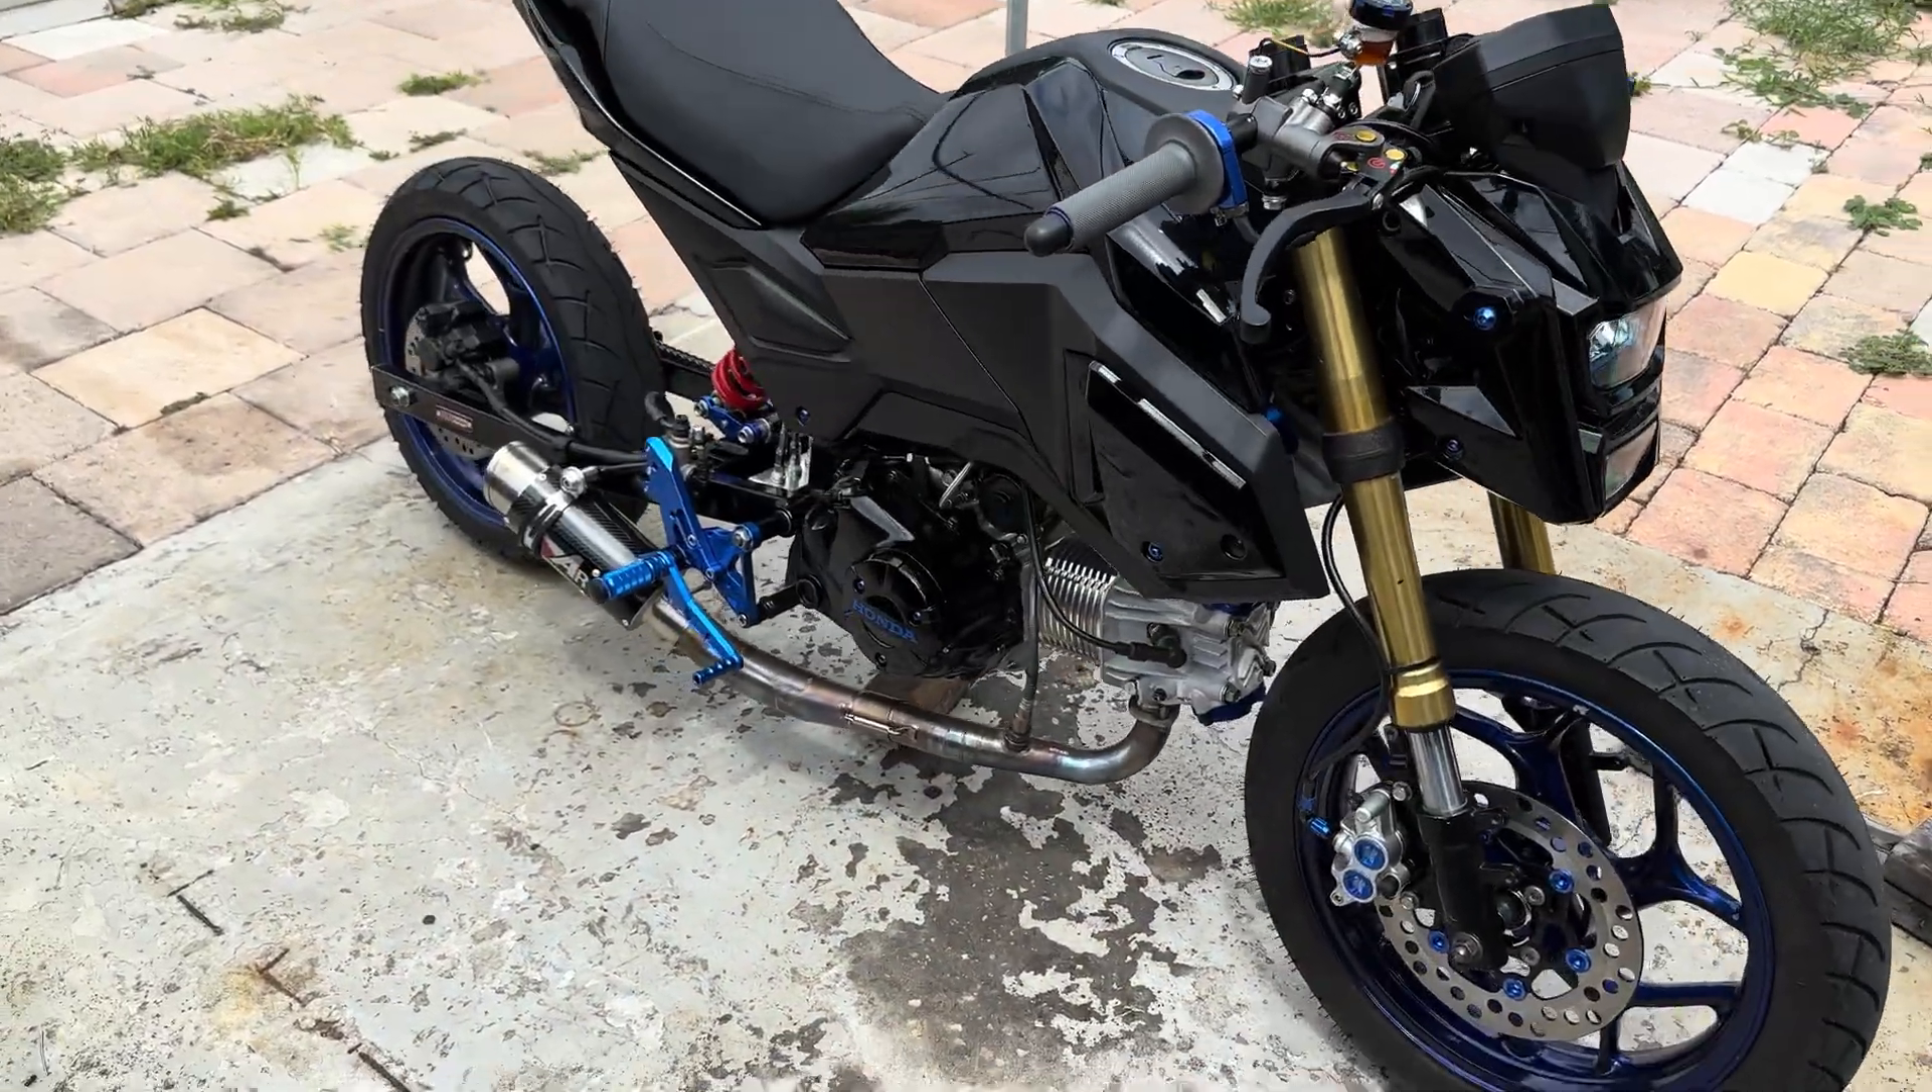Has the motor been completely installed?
Yes.